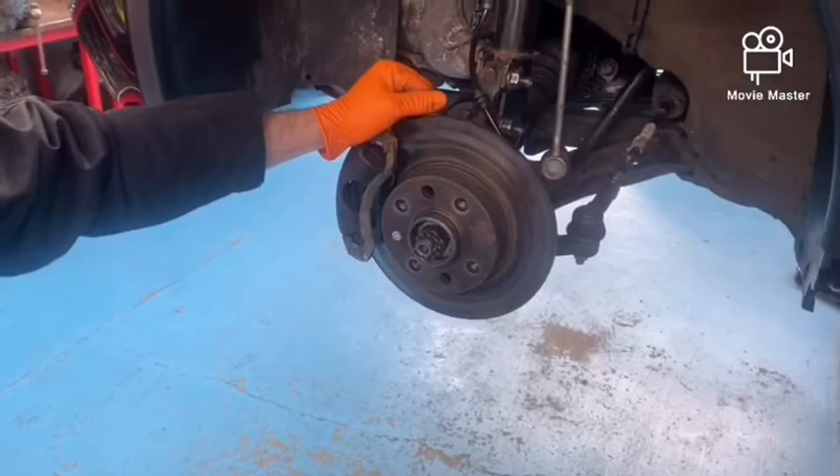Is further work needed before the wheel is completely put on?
Yes.